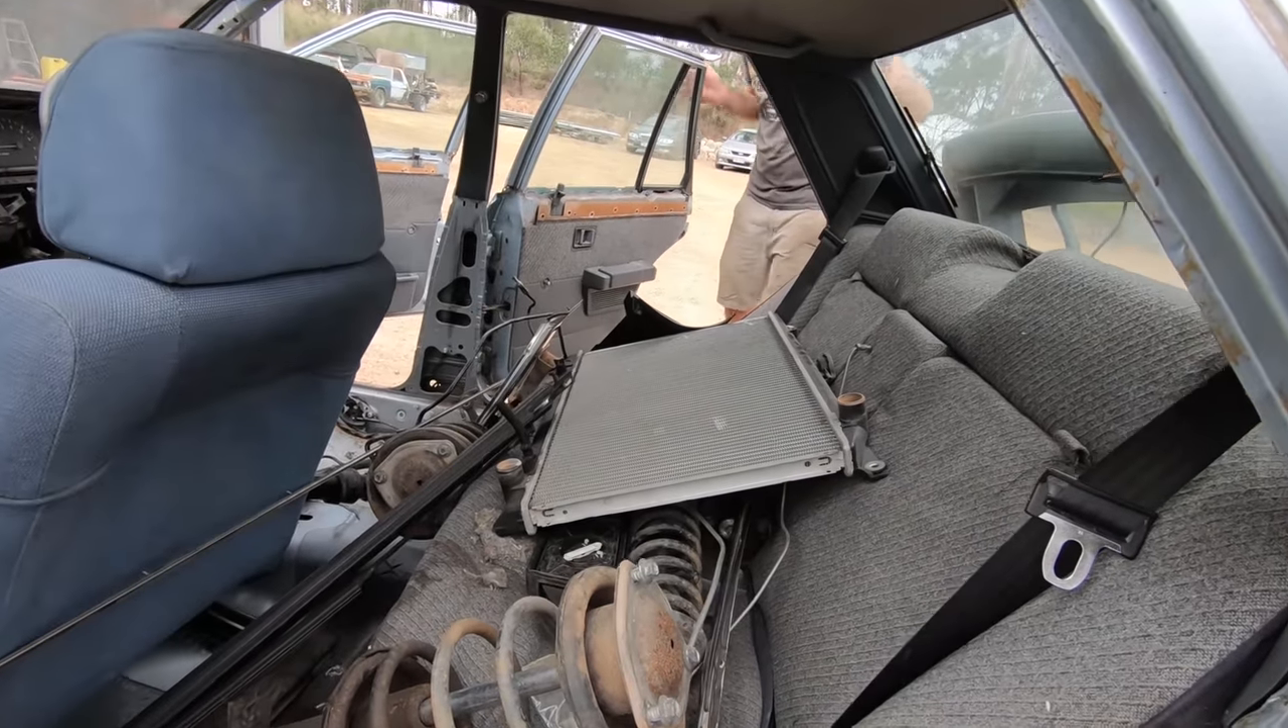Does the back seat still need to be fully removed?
Yes.